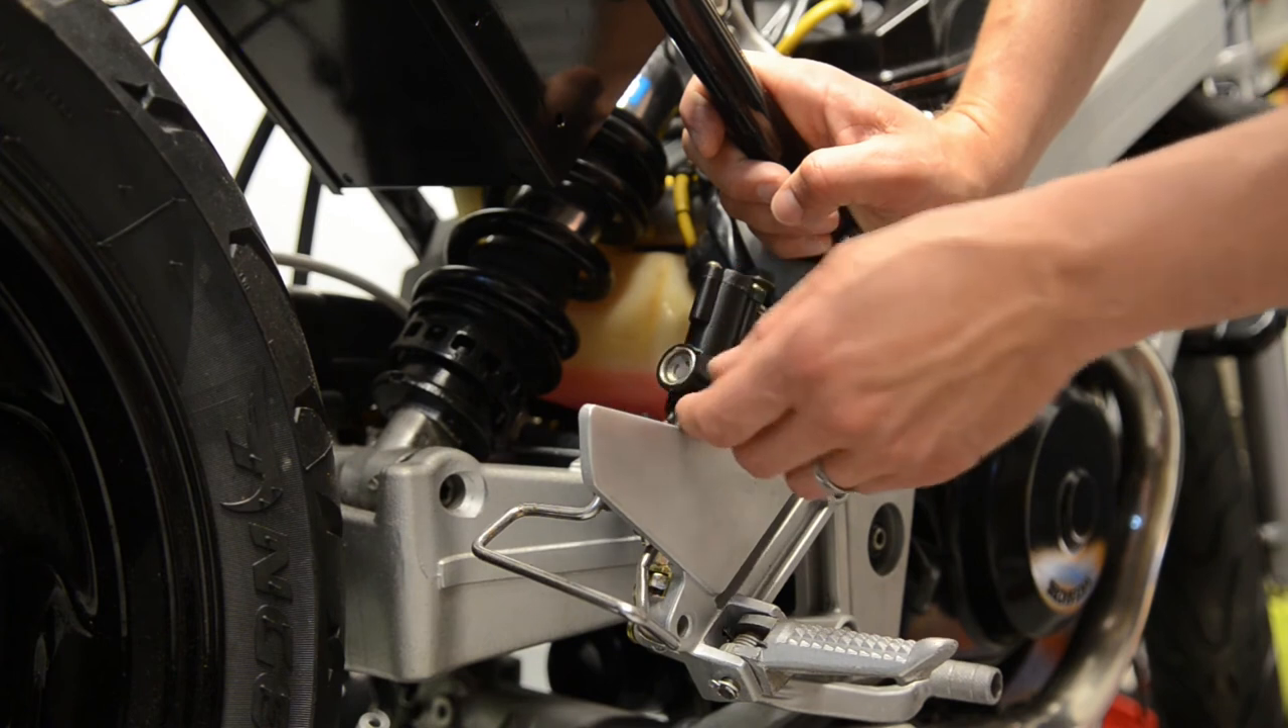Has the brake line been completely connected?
No.